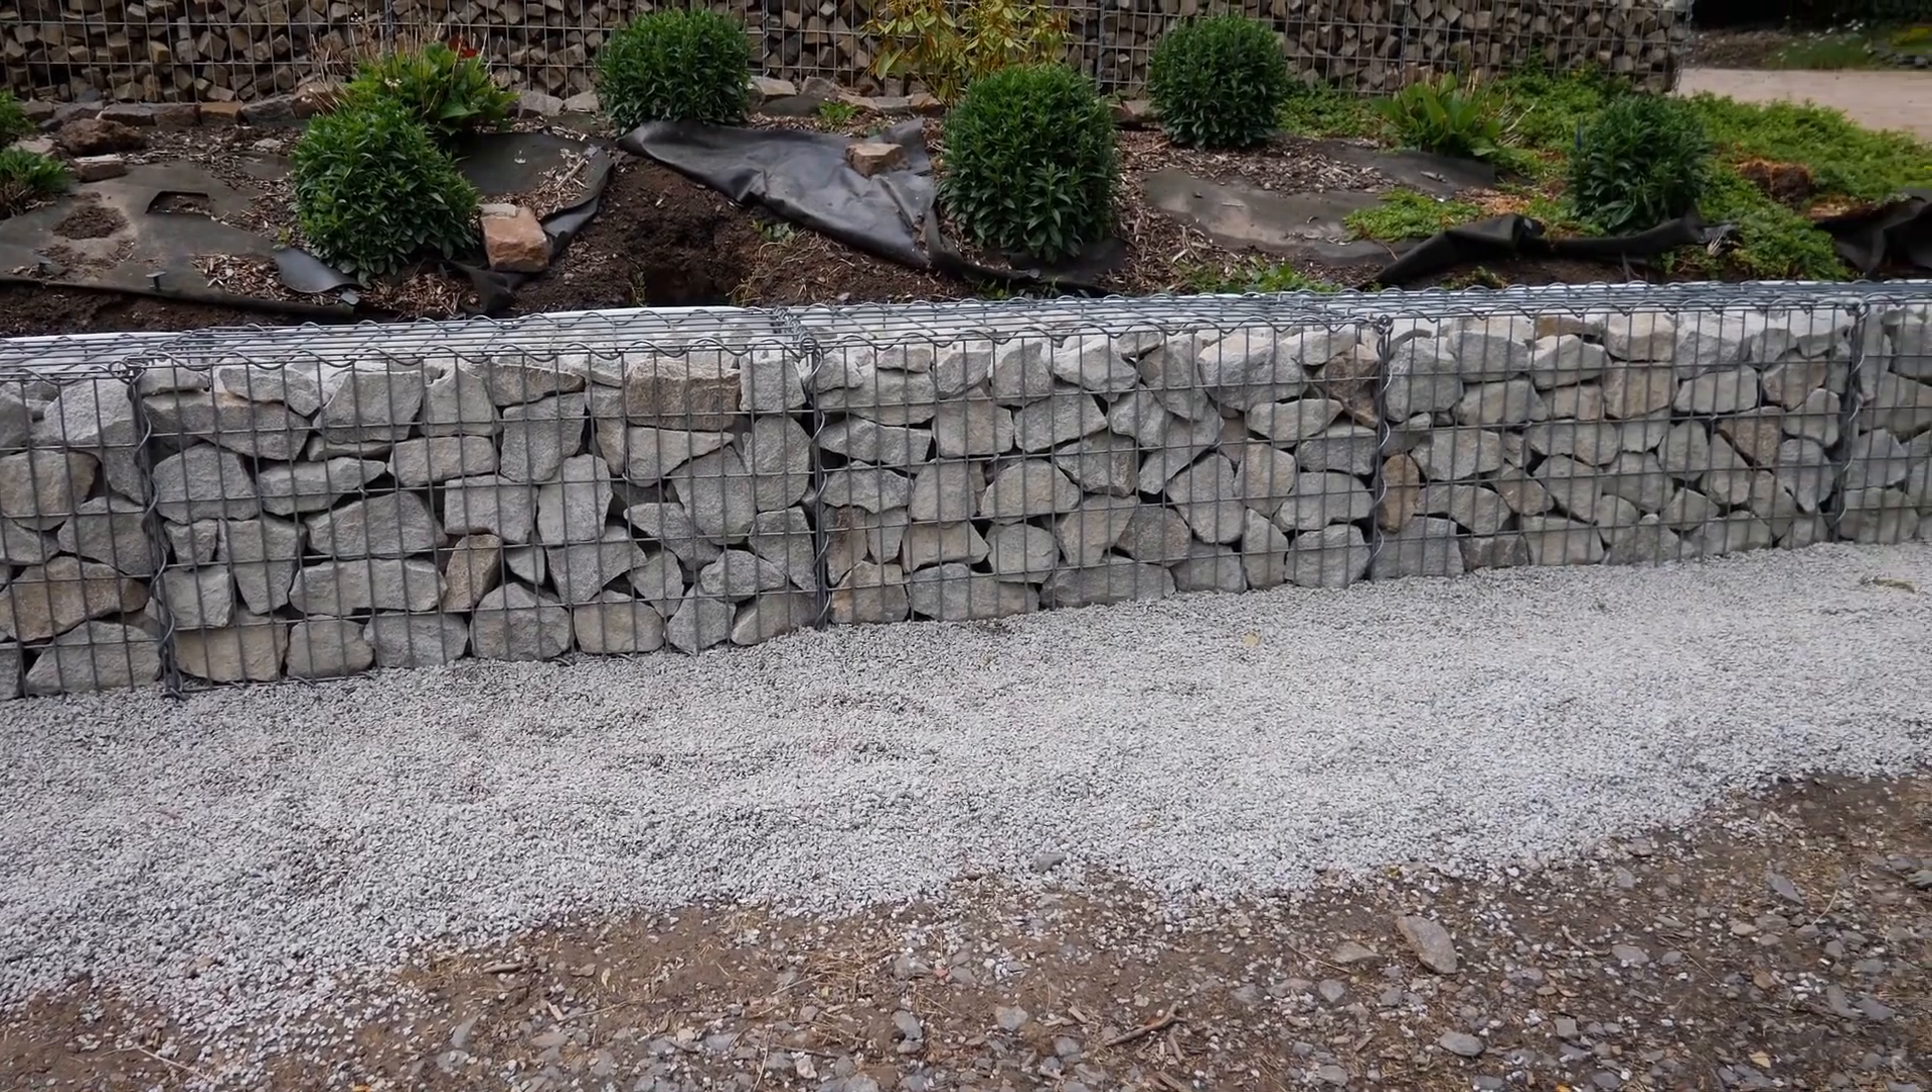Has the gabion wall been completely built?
Yes.